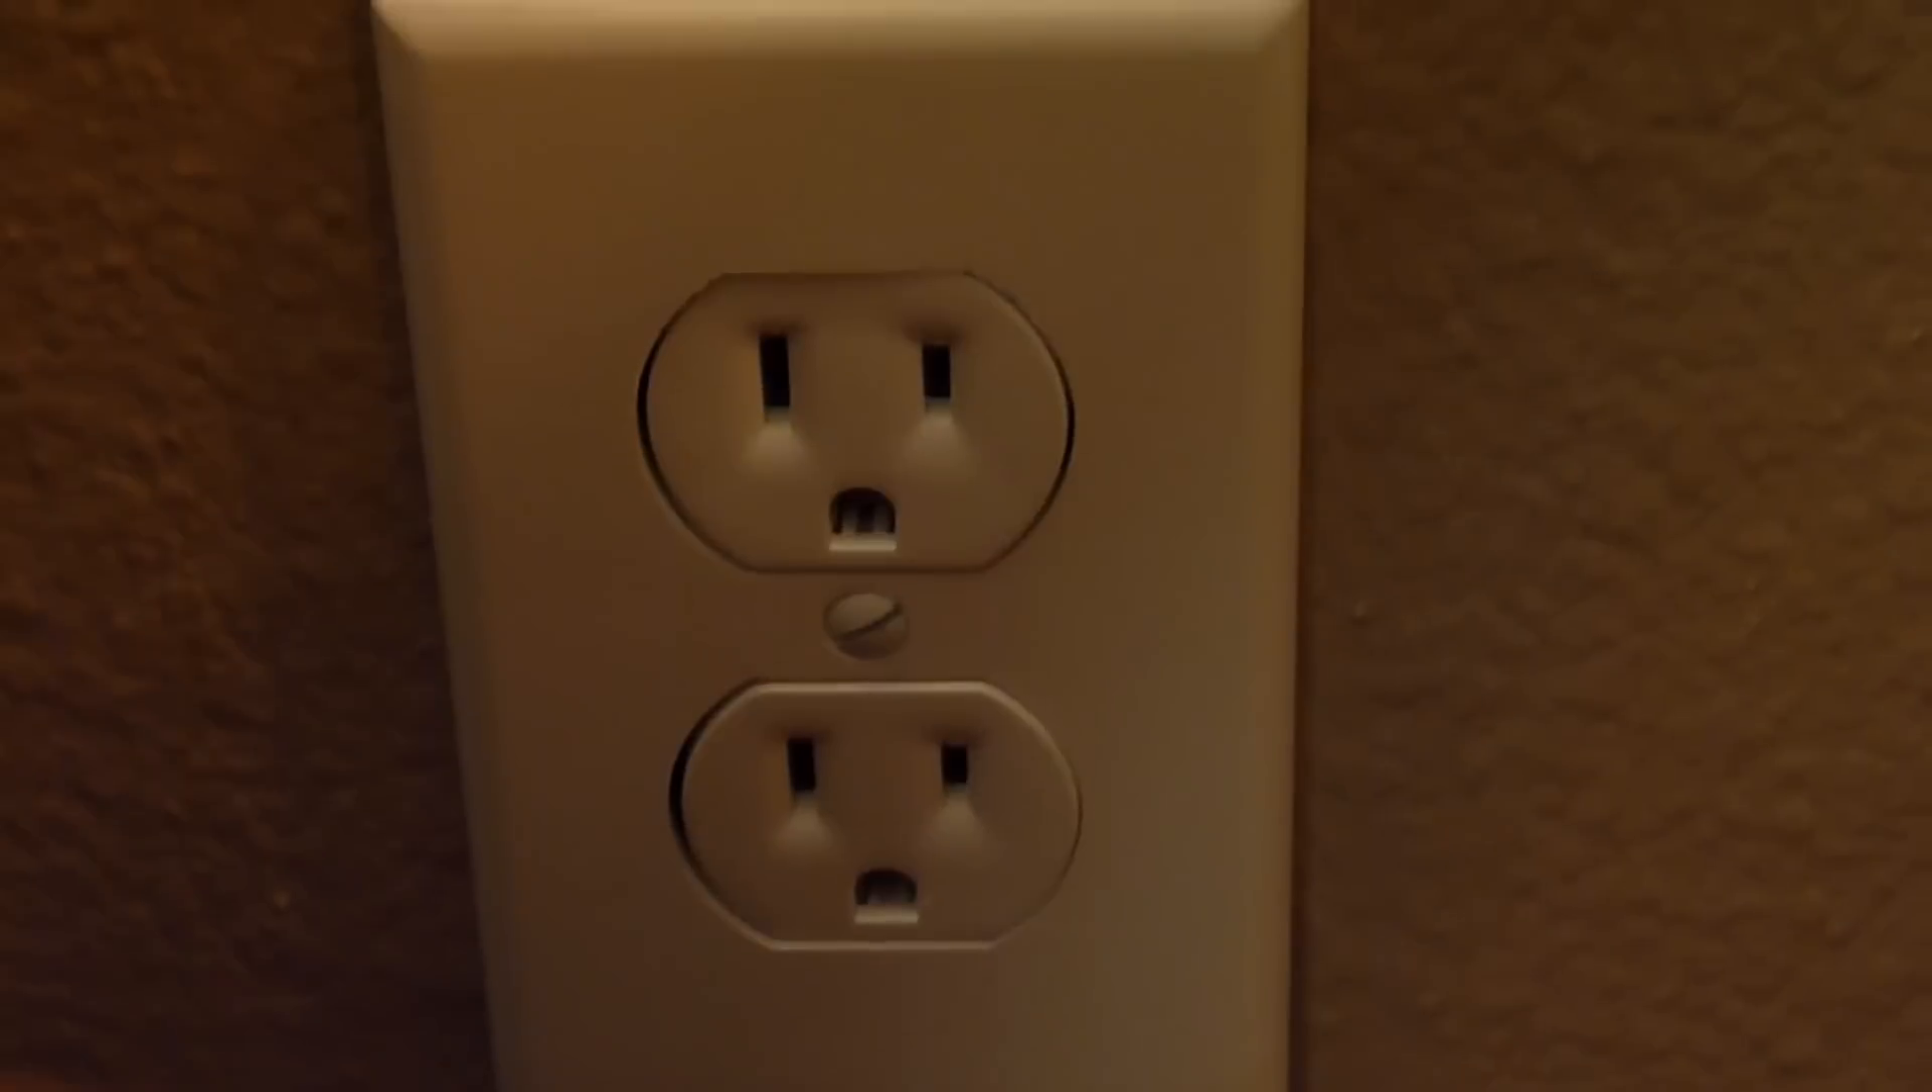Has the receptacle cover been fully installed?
Yes.